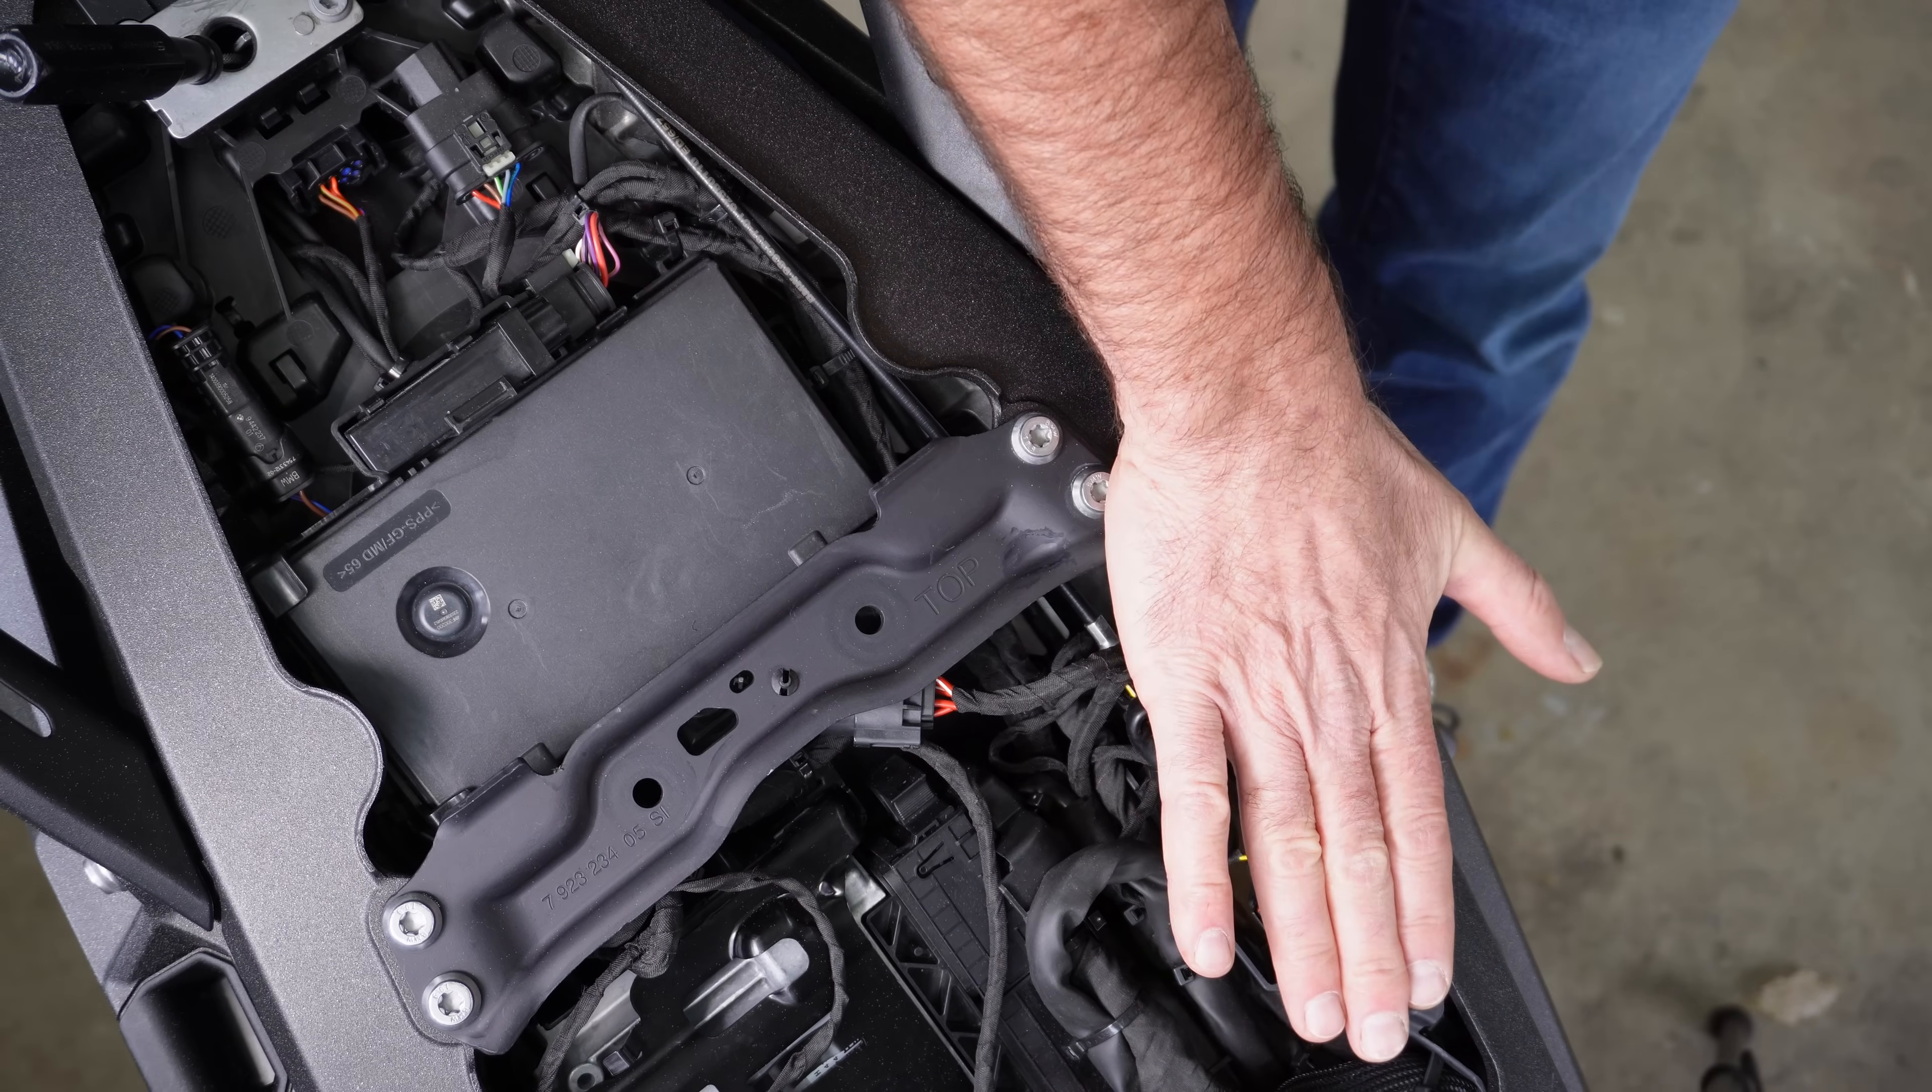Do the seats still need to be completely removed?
No.